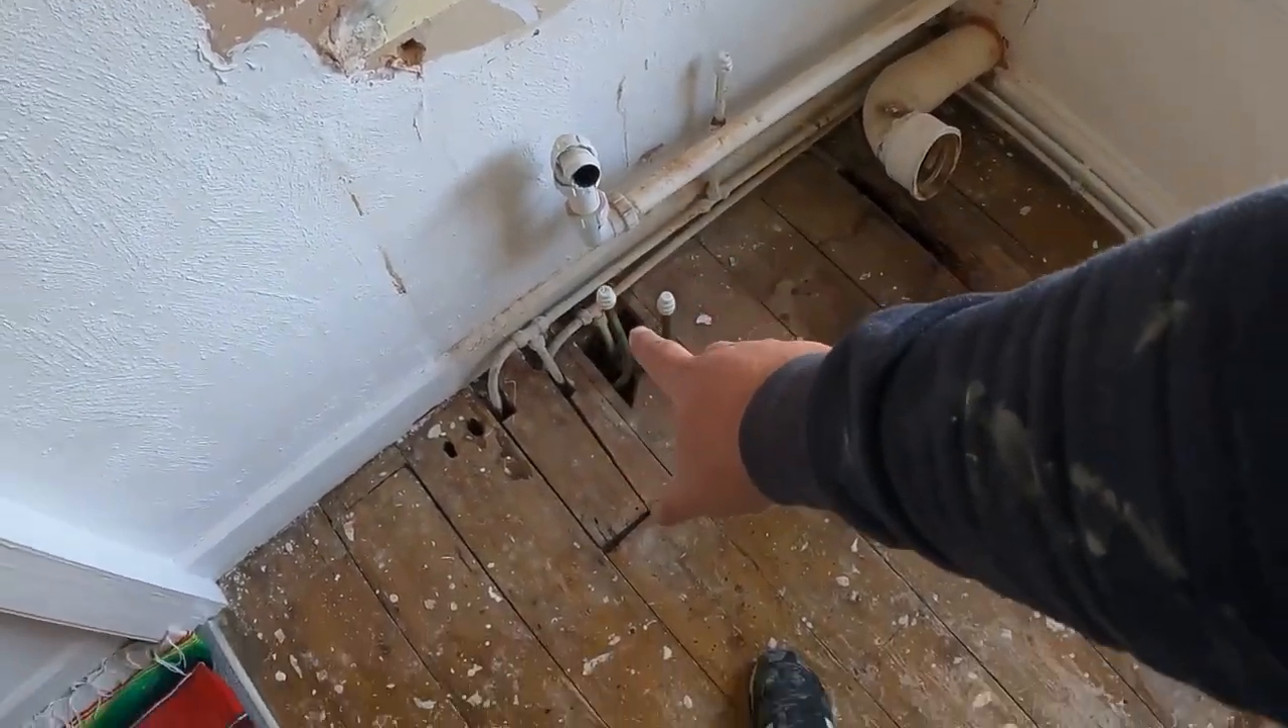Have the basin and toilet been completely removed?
Yes.